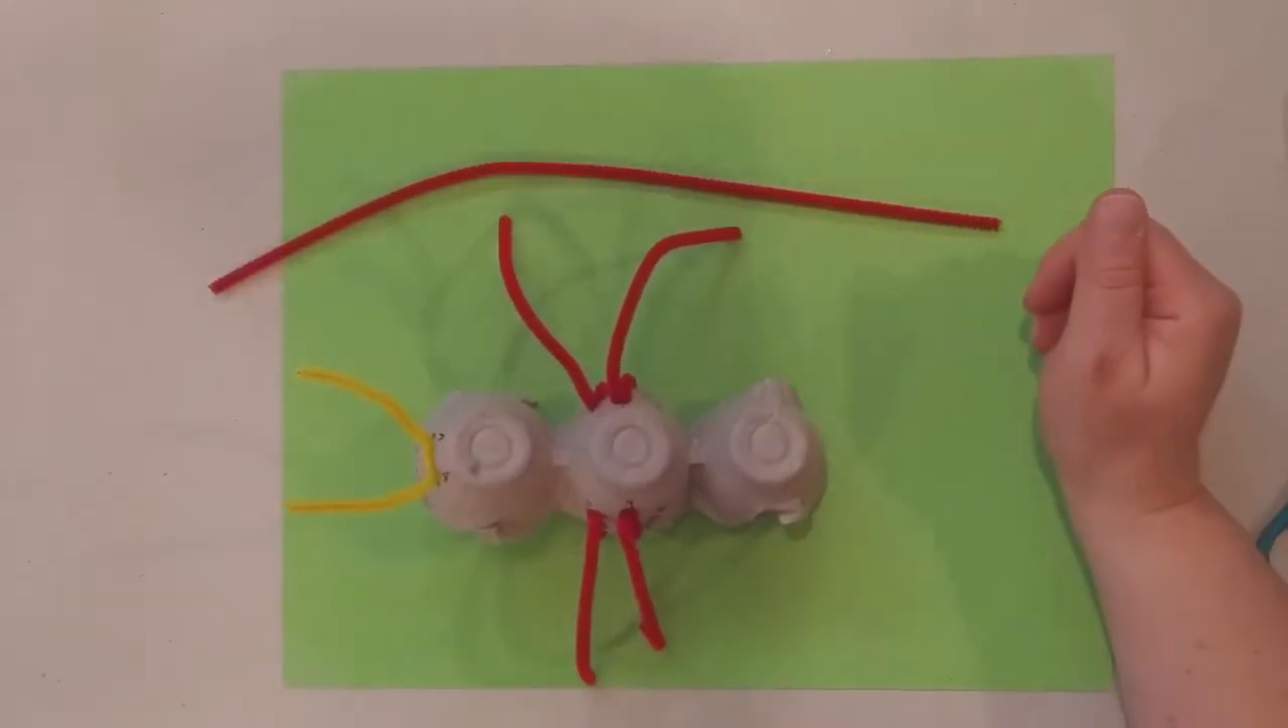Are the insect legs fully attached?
No.